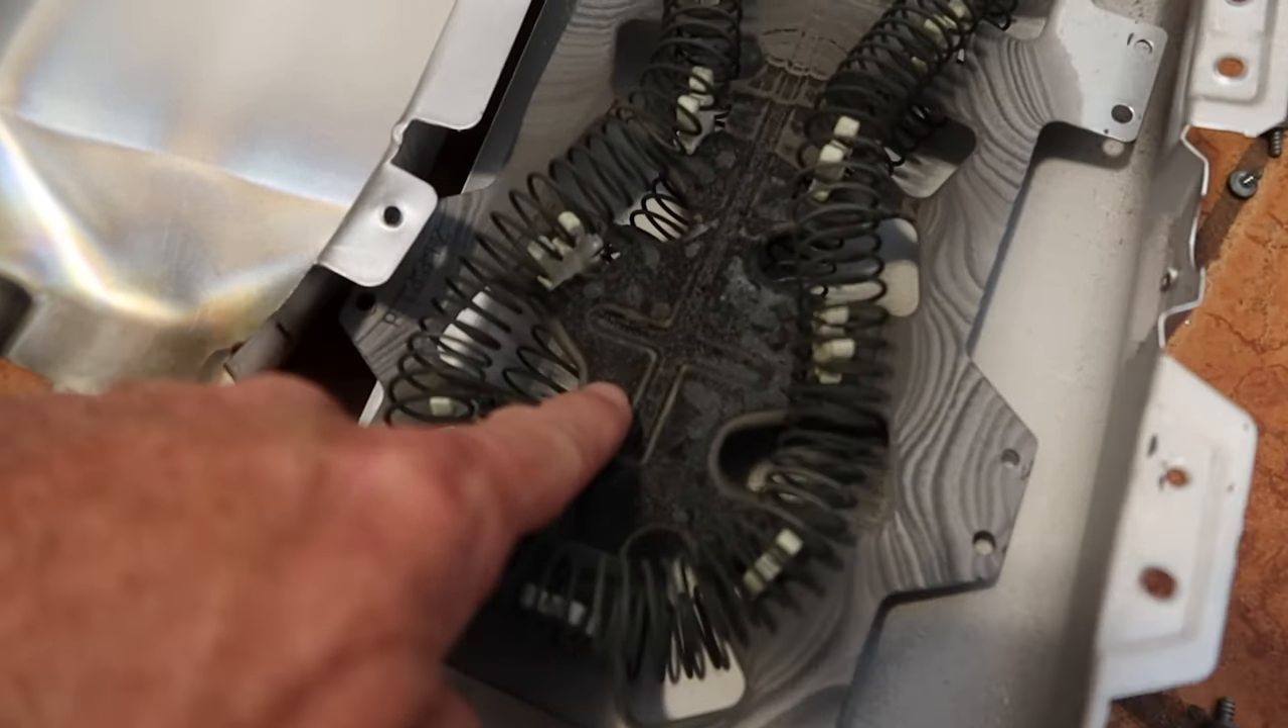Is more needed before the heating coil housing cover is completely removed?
No.